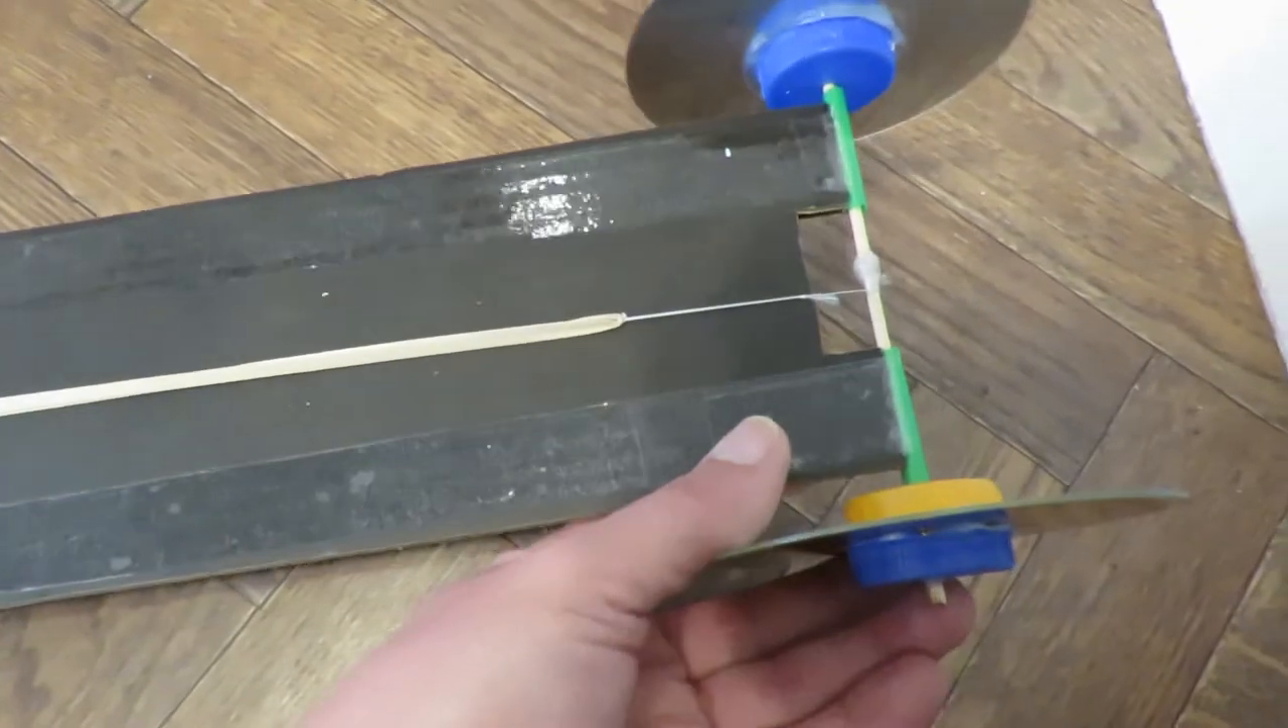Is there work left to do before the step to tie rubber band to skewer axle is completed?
No.